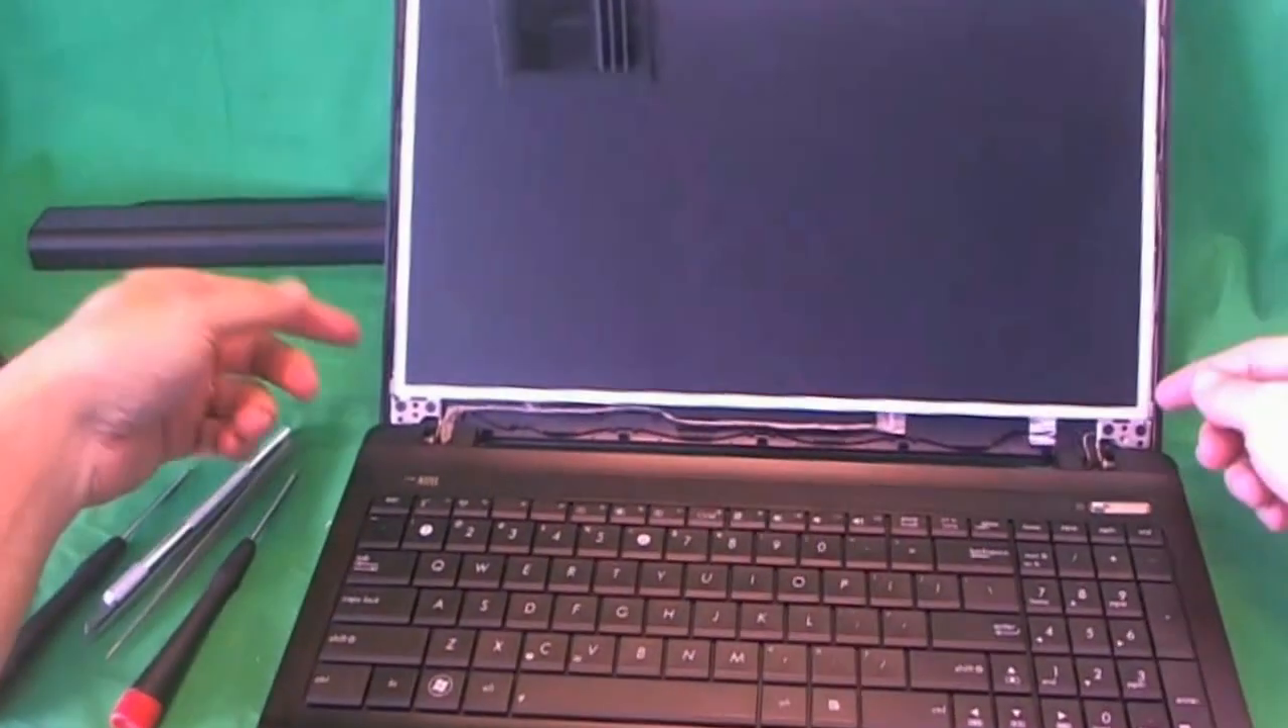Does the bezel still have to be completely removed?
No.